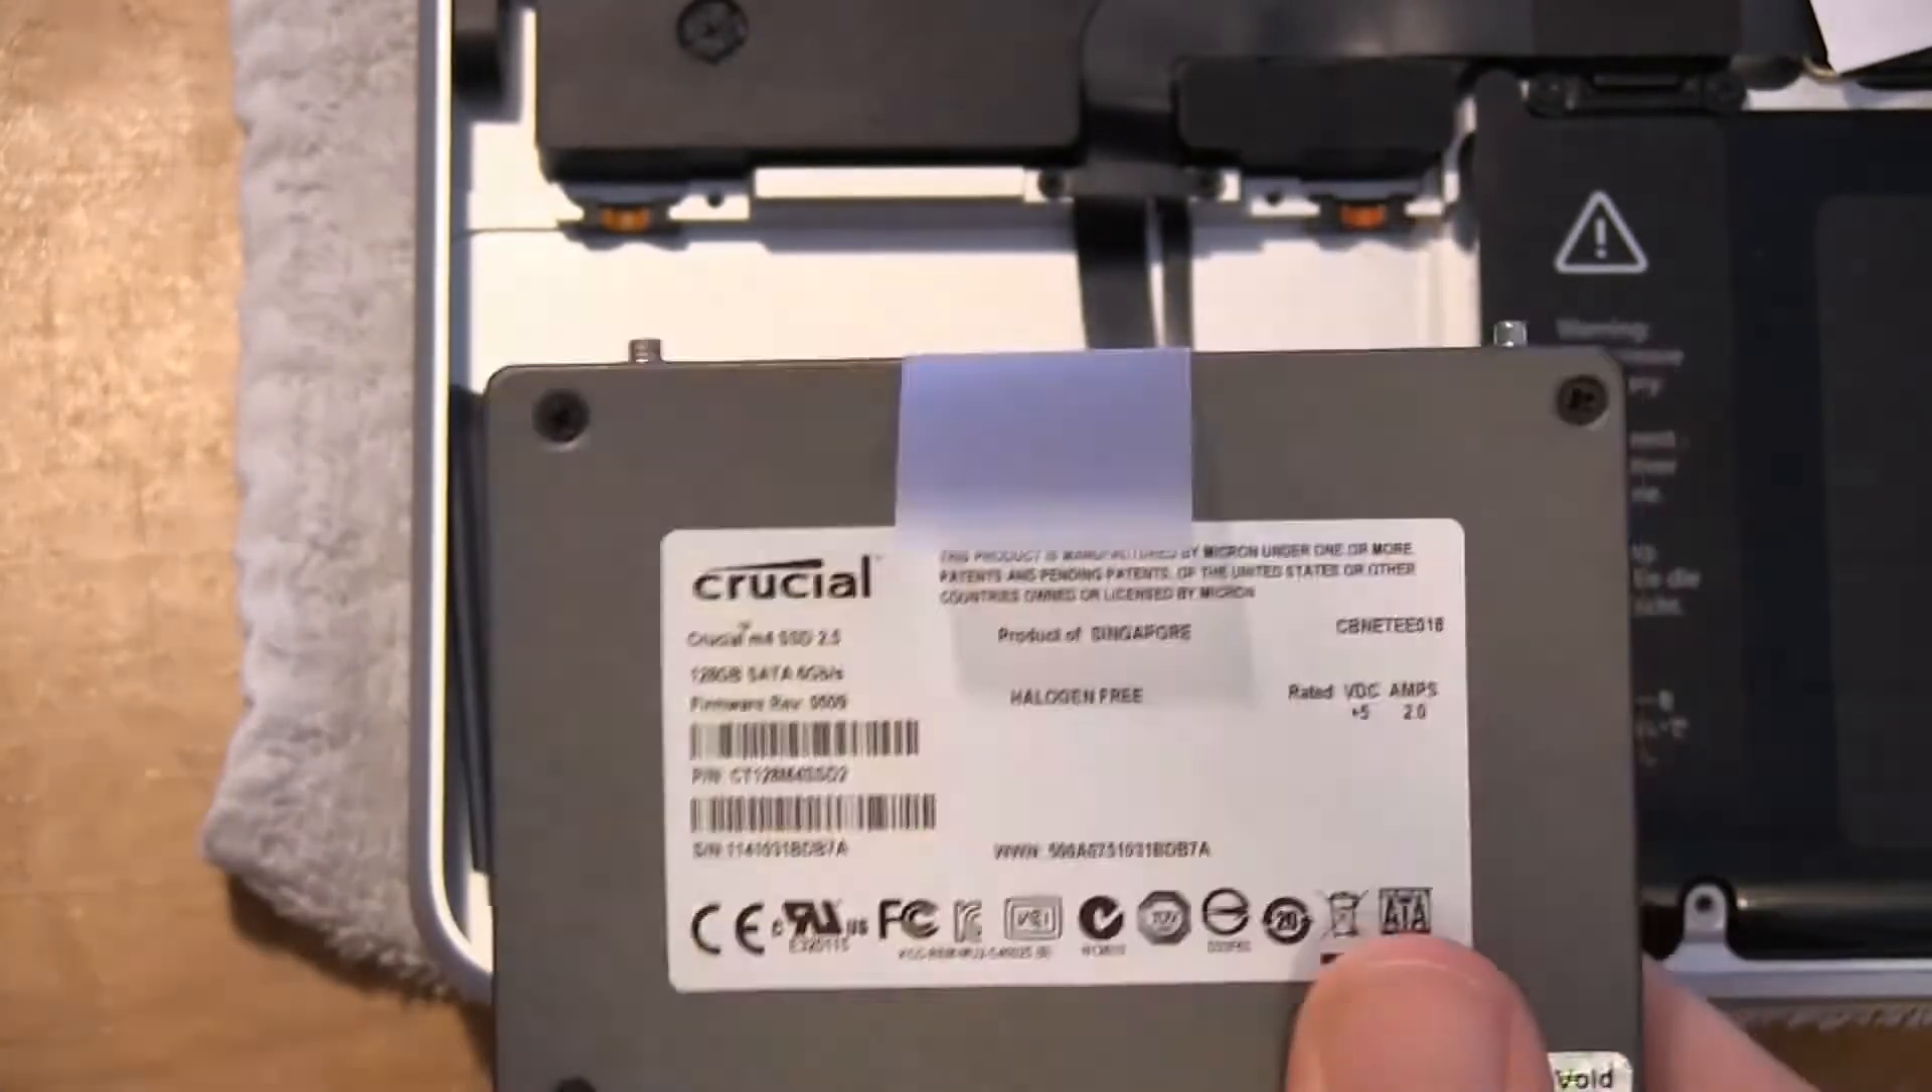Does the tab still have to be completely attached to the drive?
No.